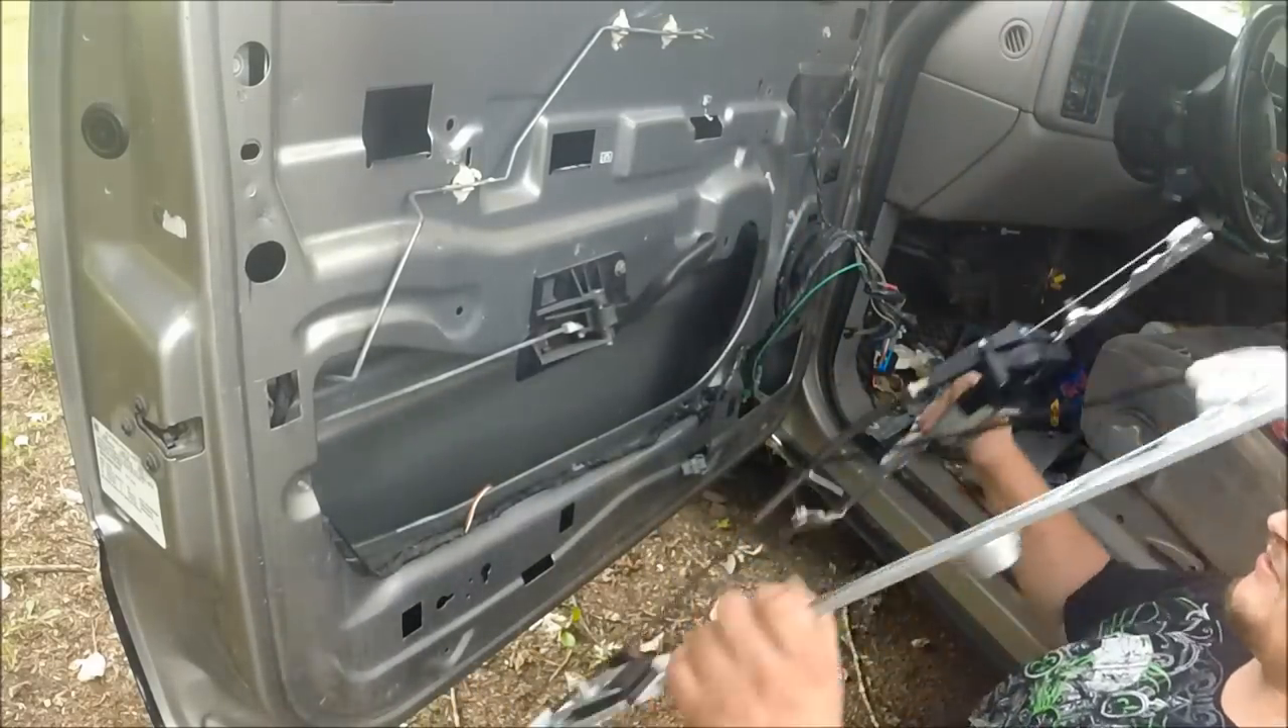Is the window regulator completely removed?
Yes.